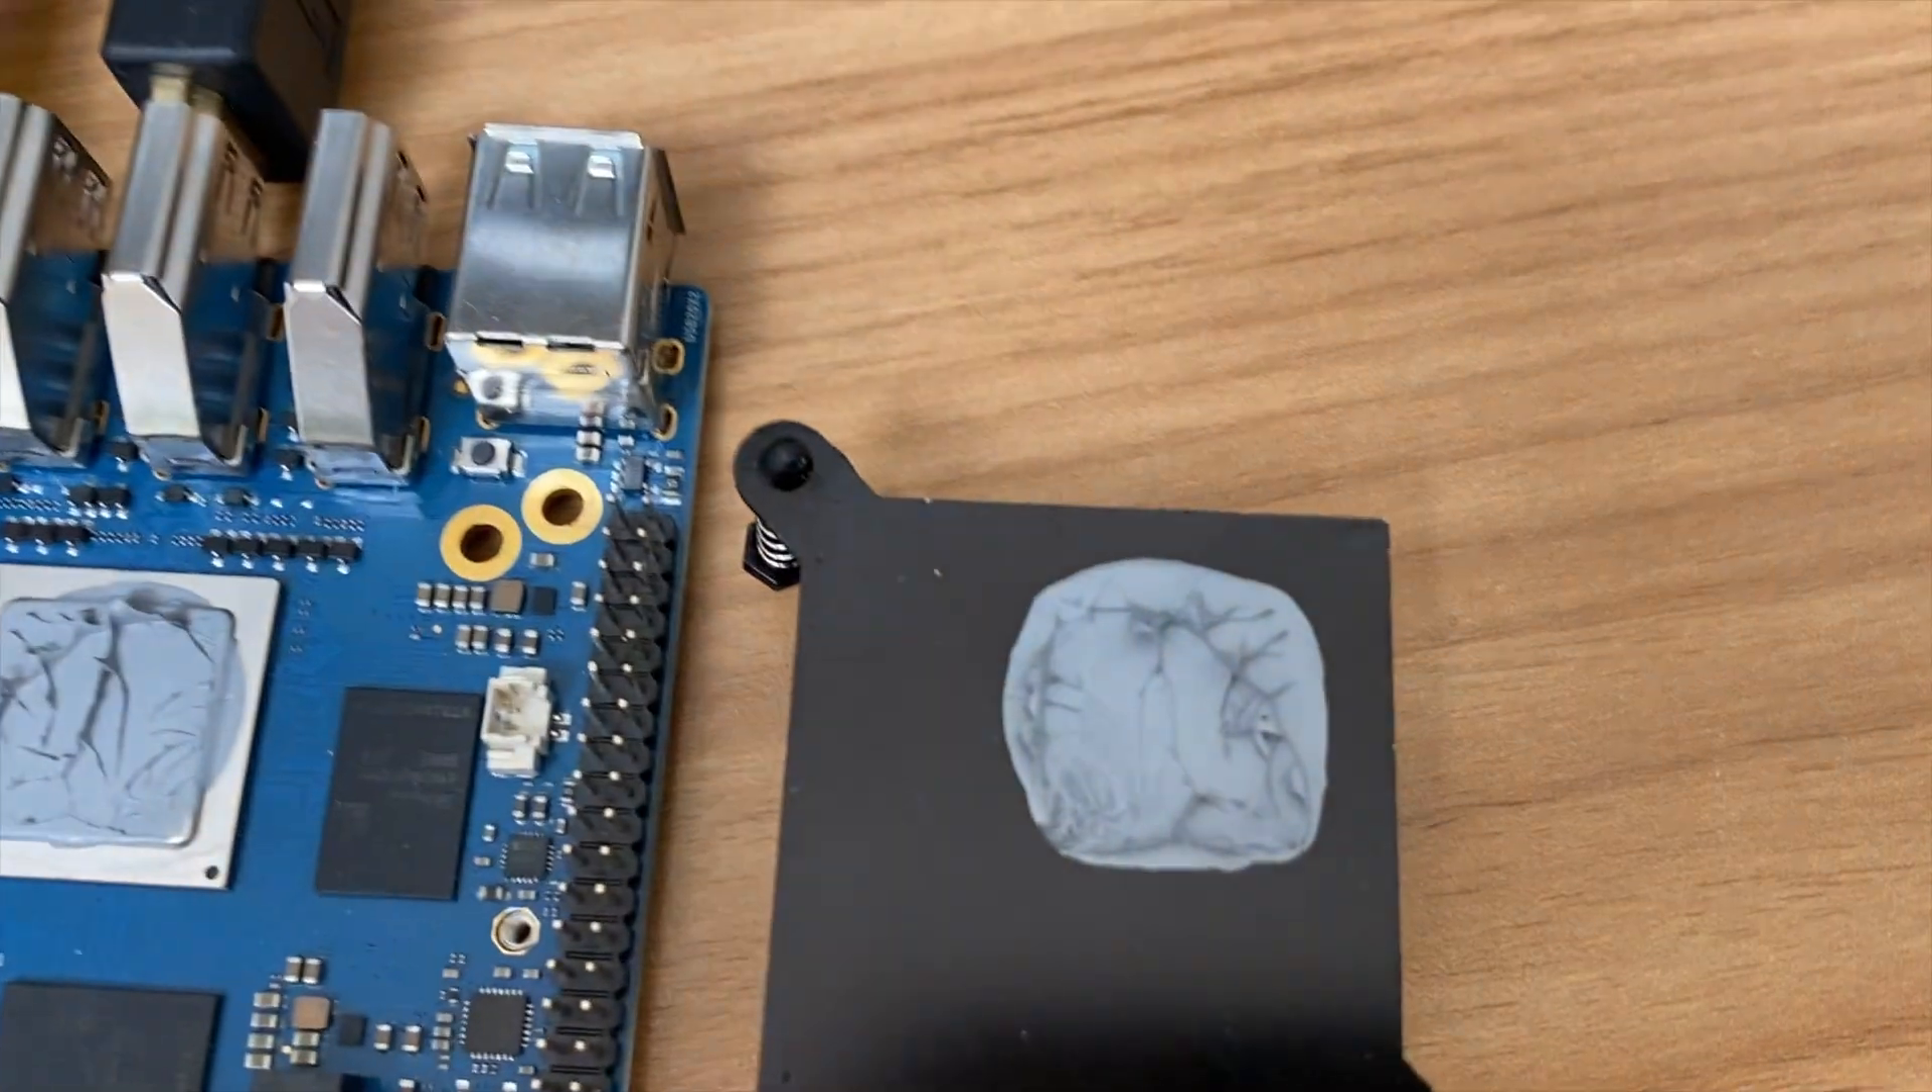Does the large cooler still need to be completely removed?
No.